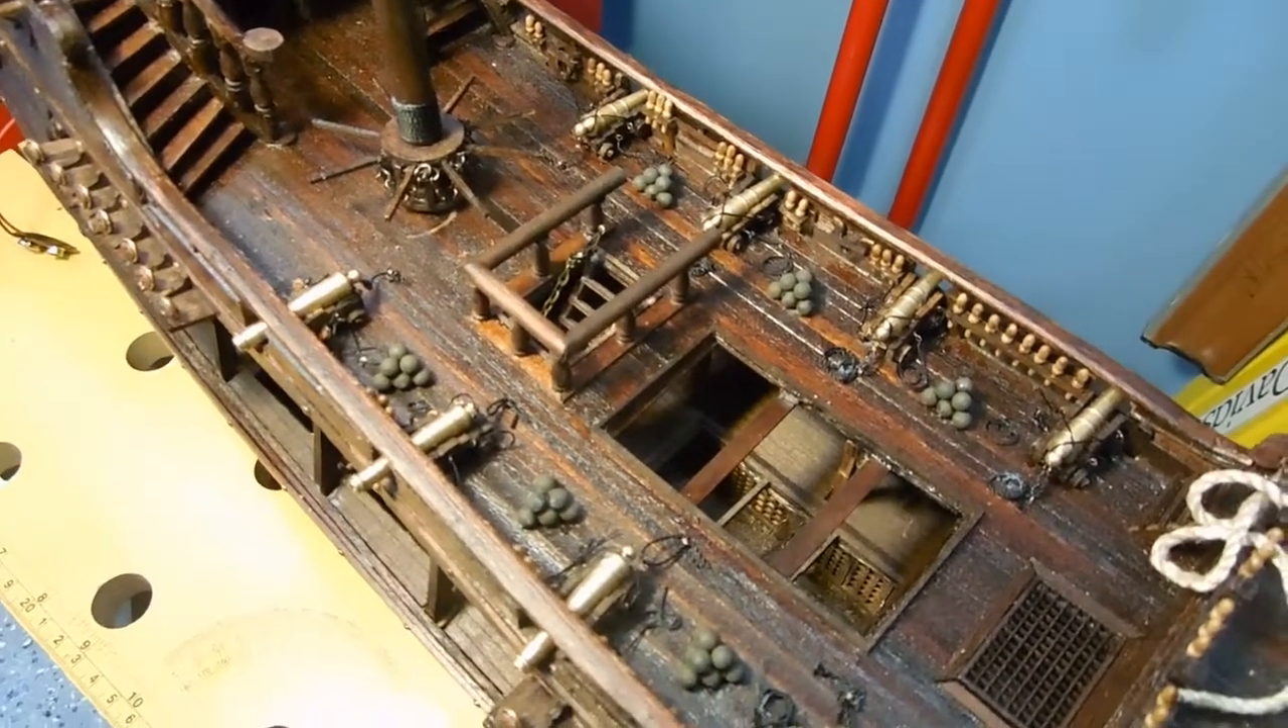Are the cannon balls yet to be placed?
No.